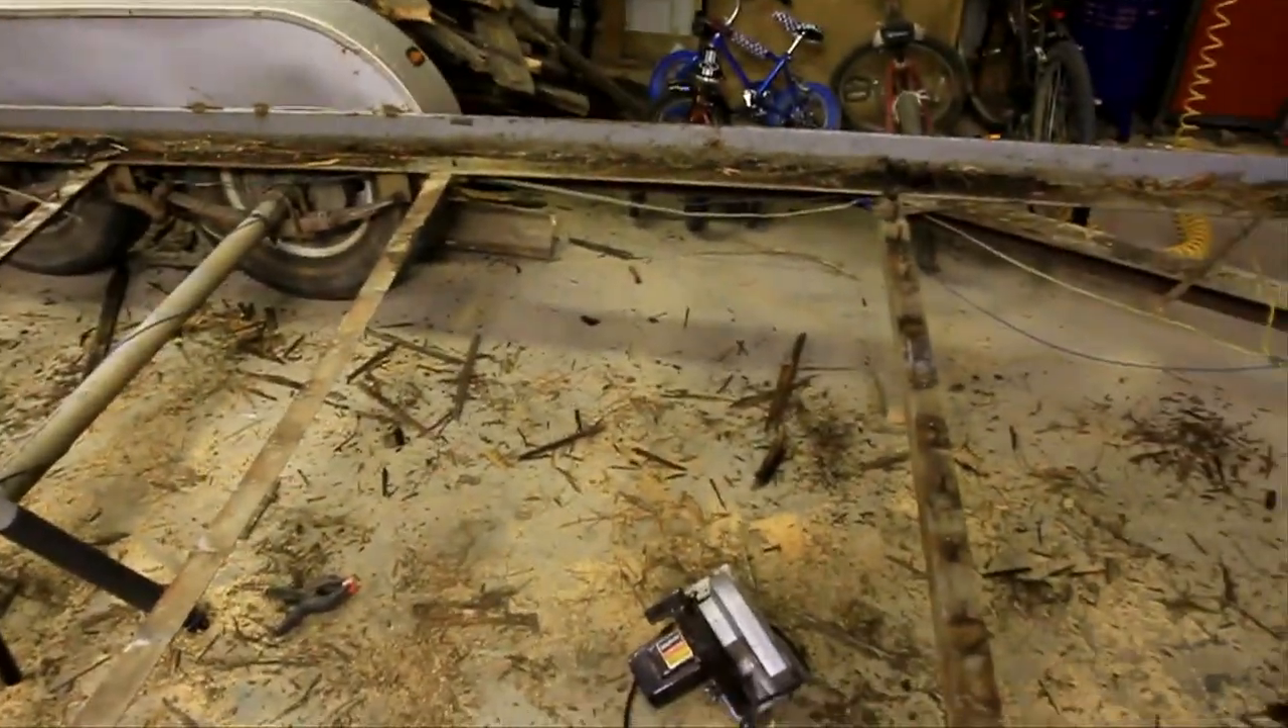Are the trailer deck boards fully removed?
Yes.